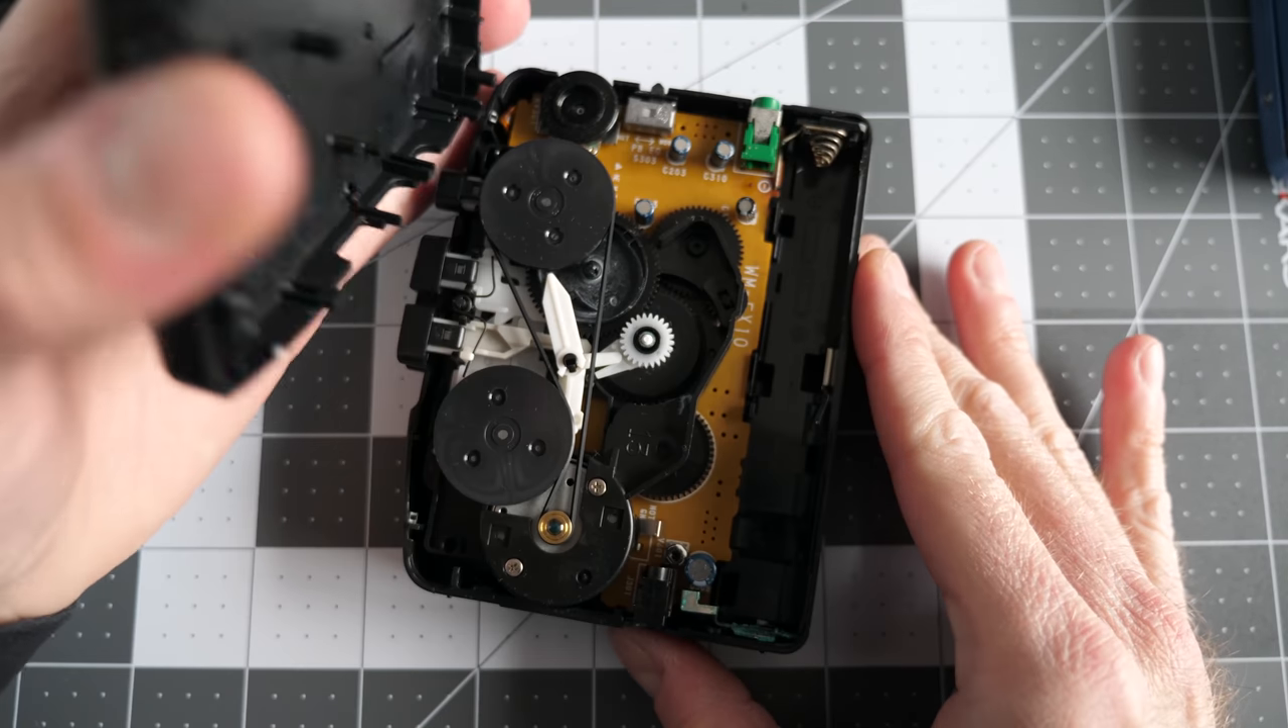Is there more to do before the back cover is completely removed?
No.